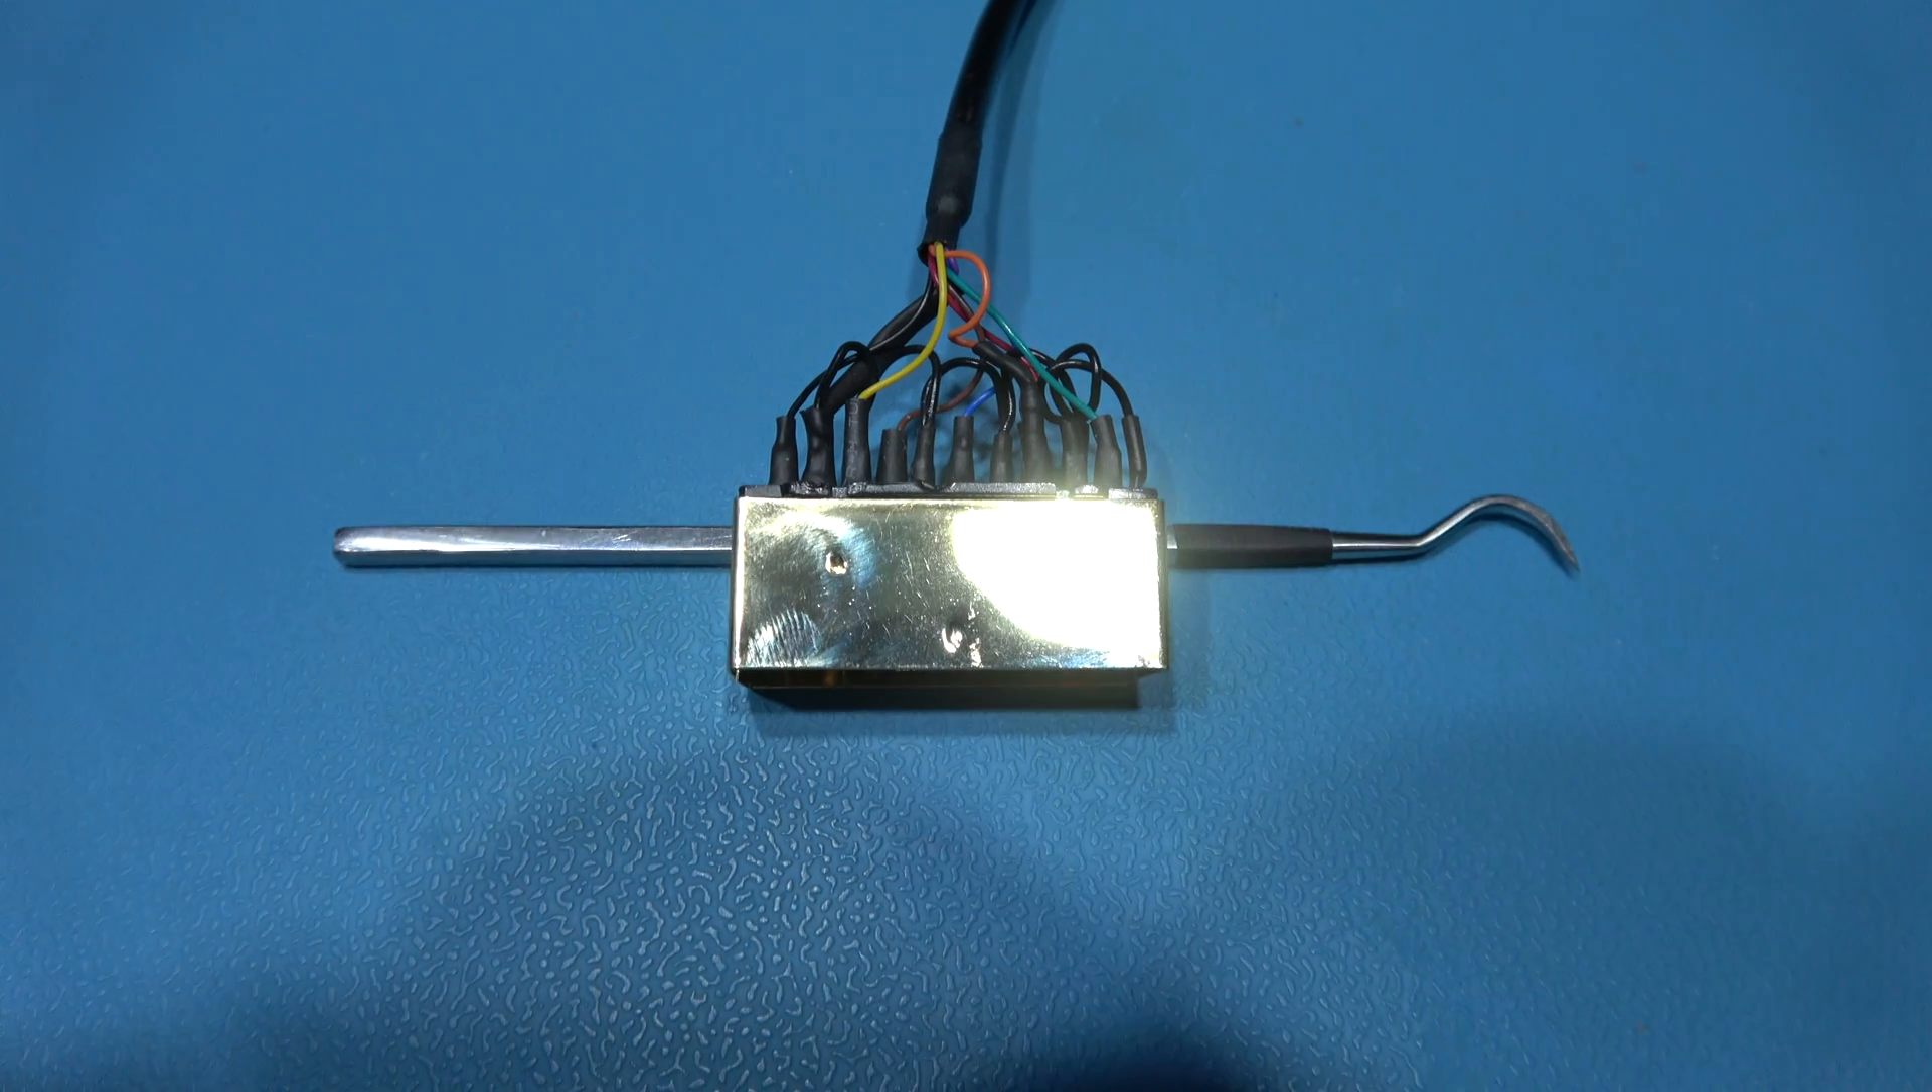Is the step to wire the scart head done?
Yes.